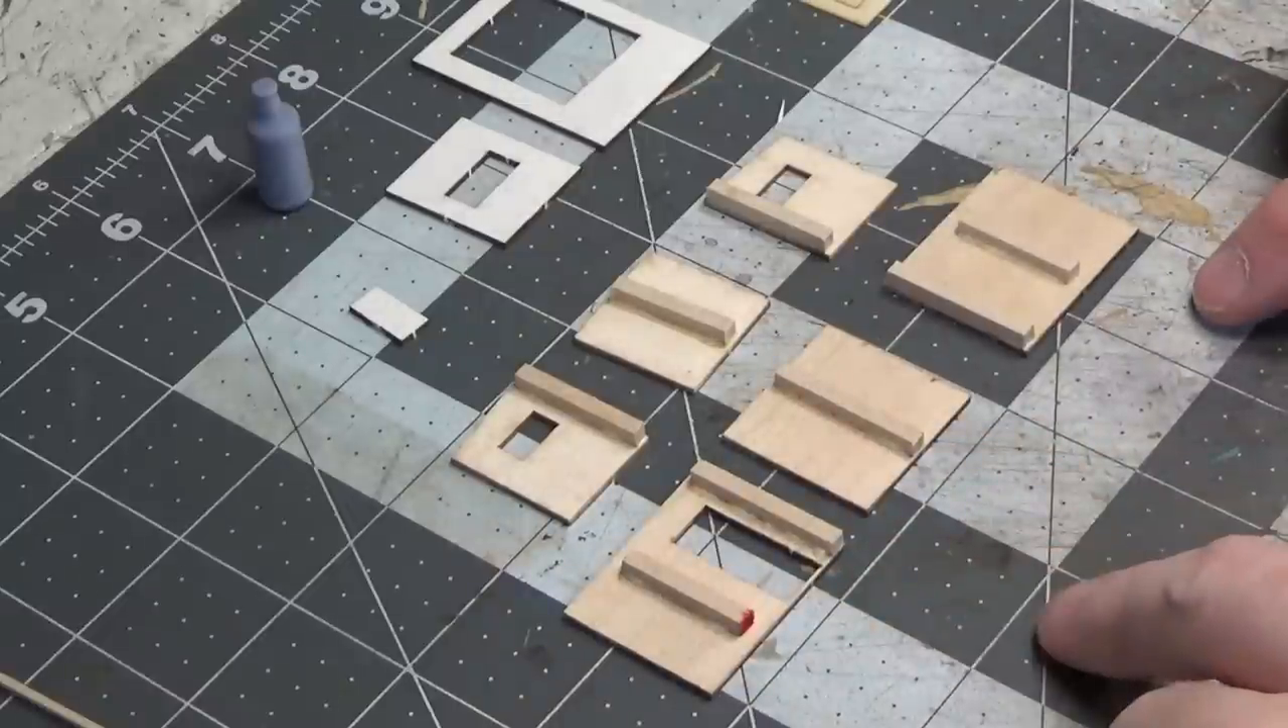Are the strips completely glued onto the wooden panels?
Yes.